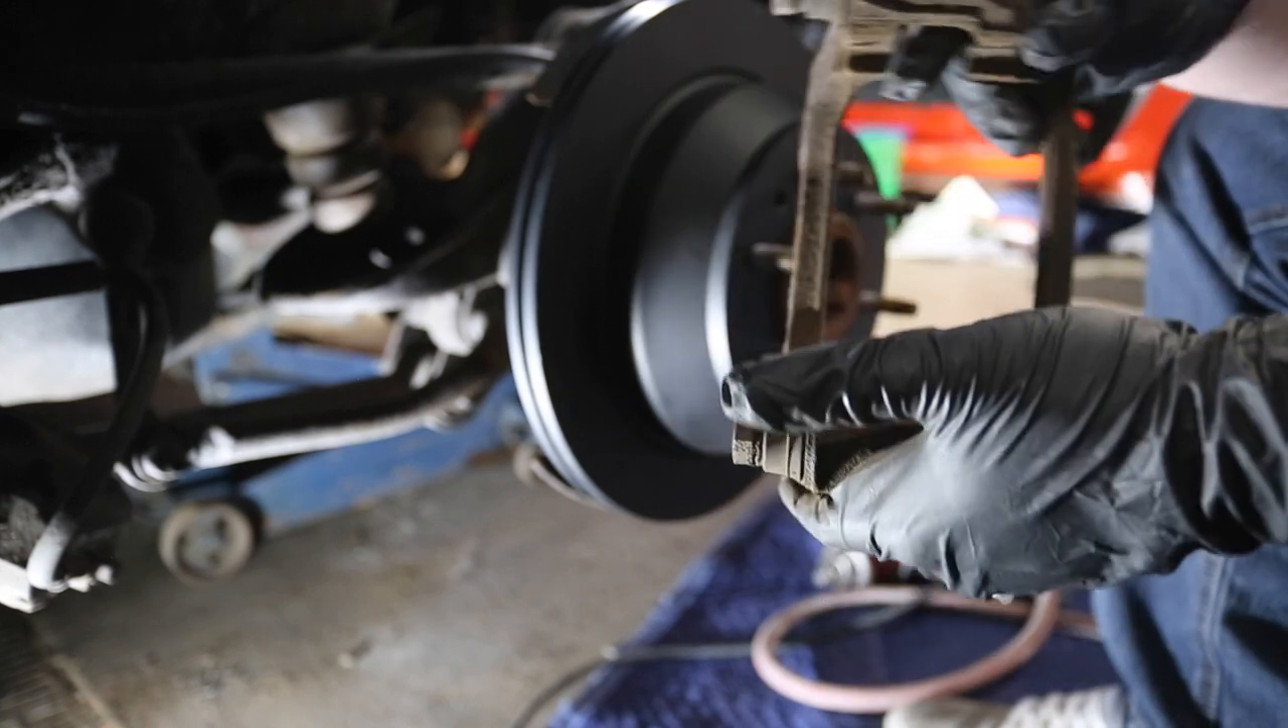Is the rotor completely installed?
Yes.